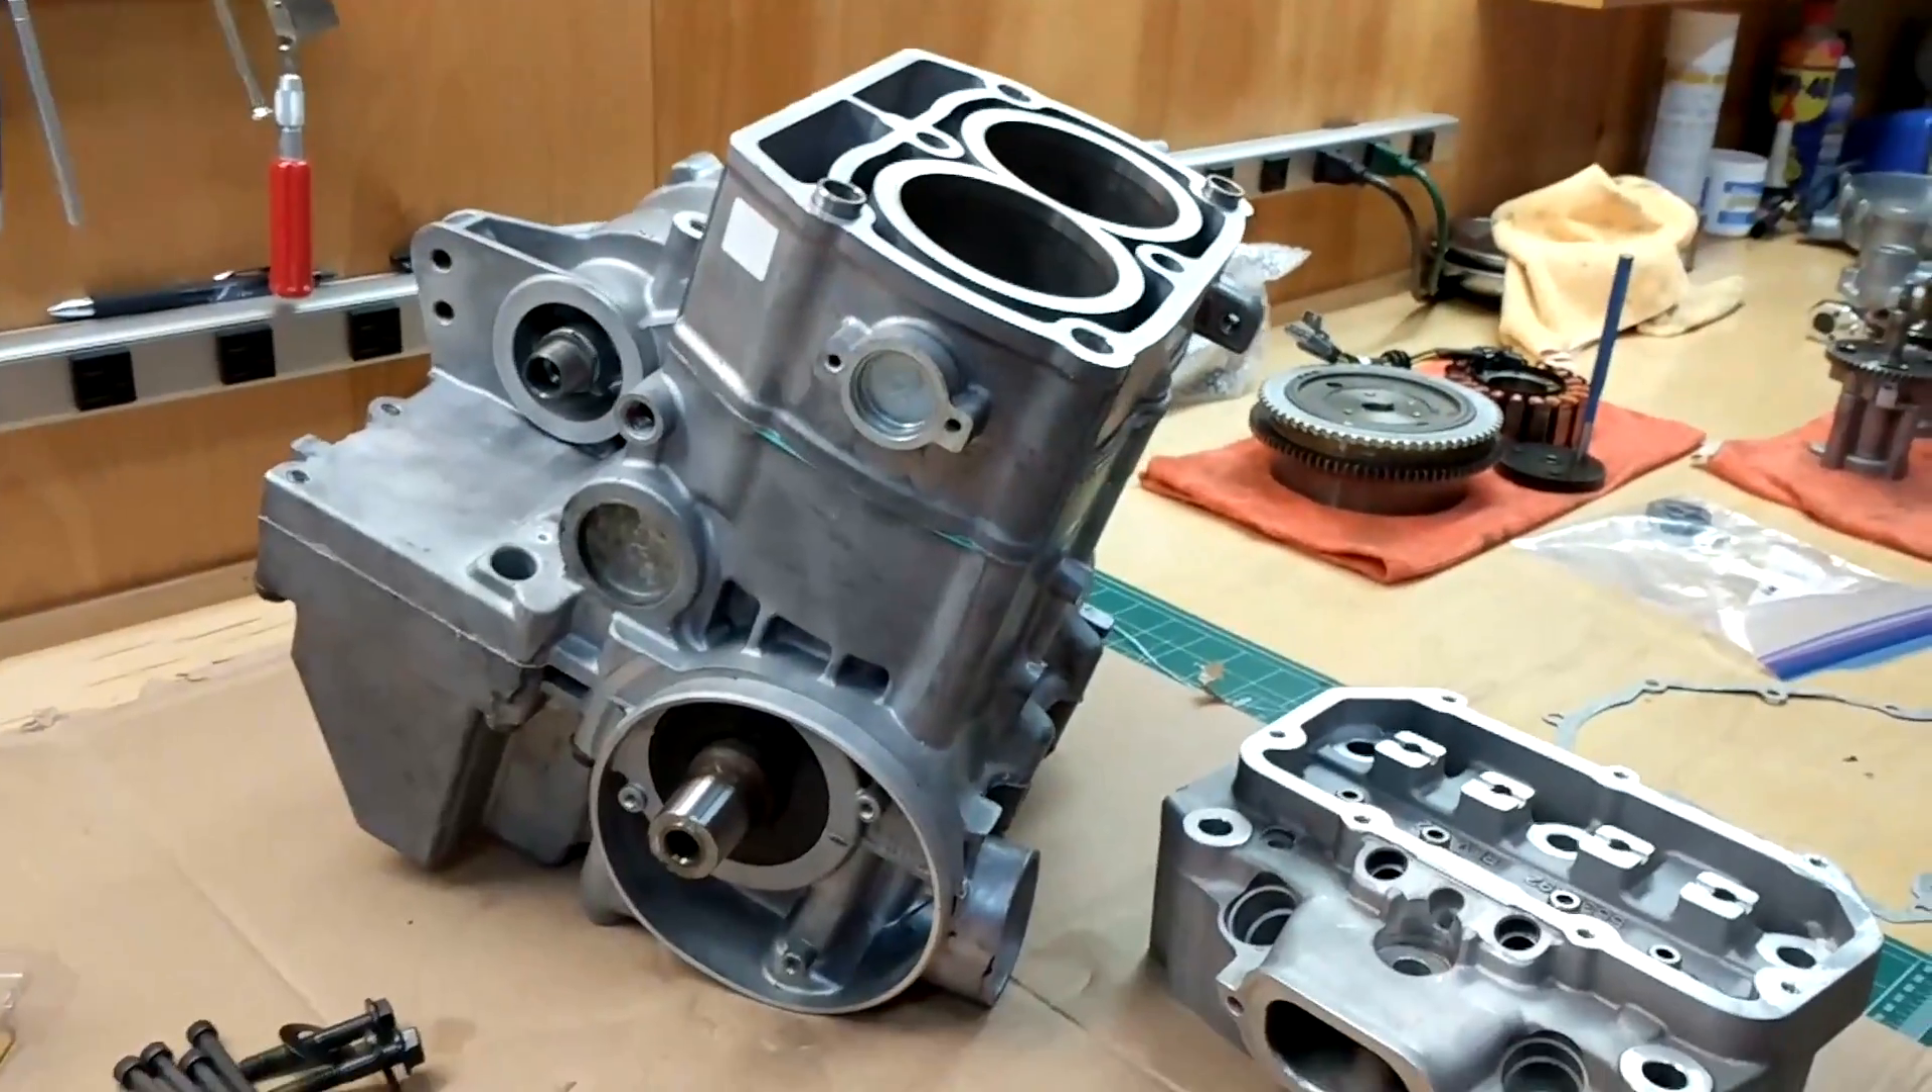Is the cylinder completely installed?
Yes.